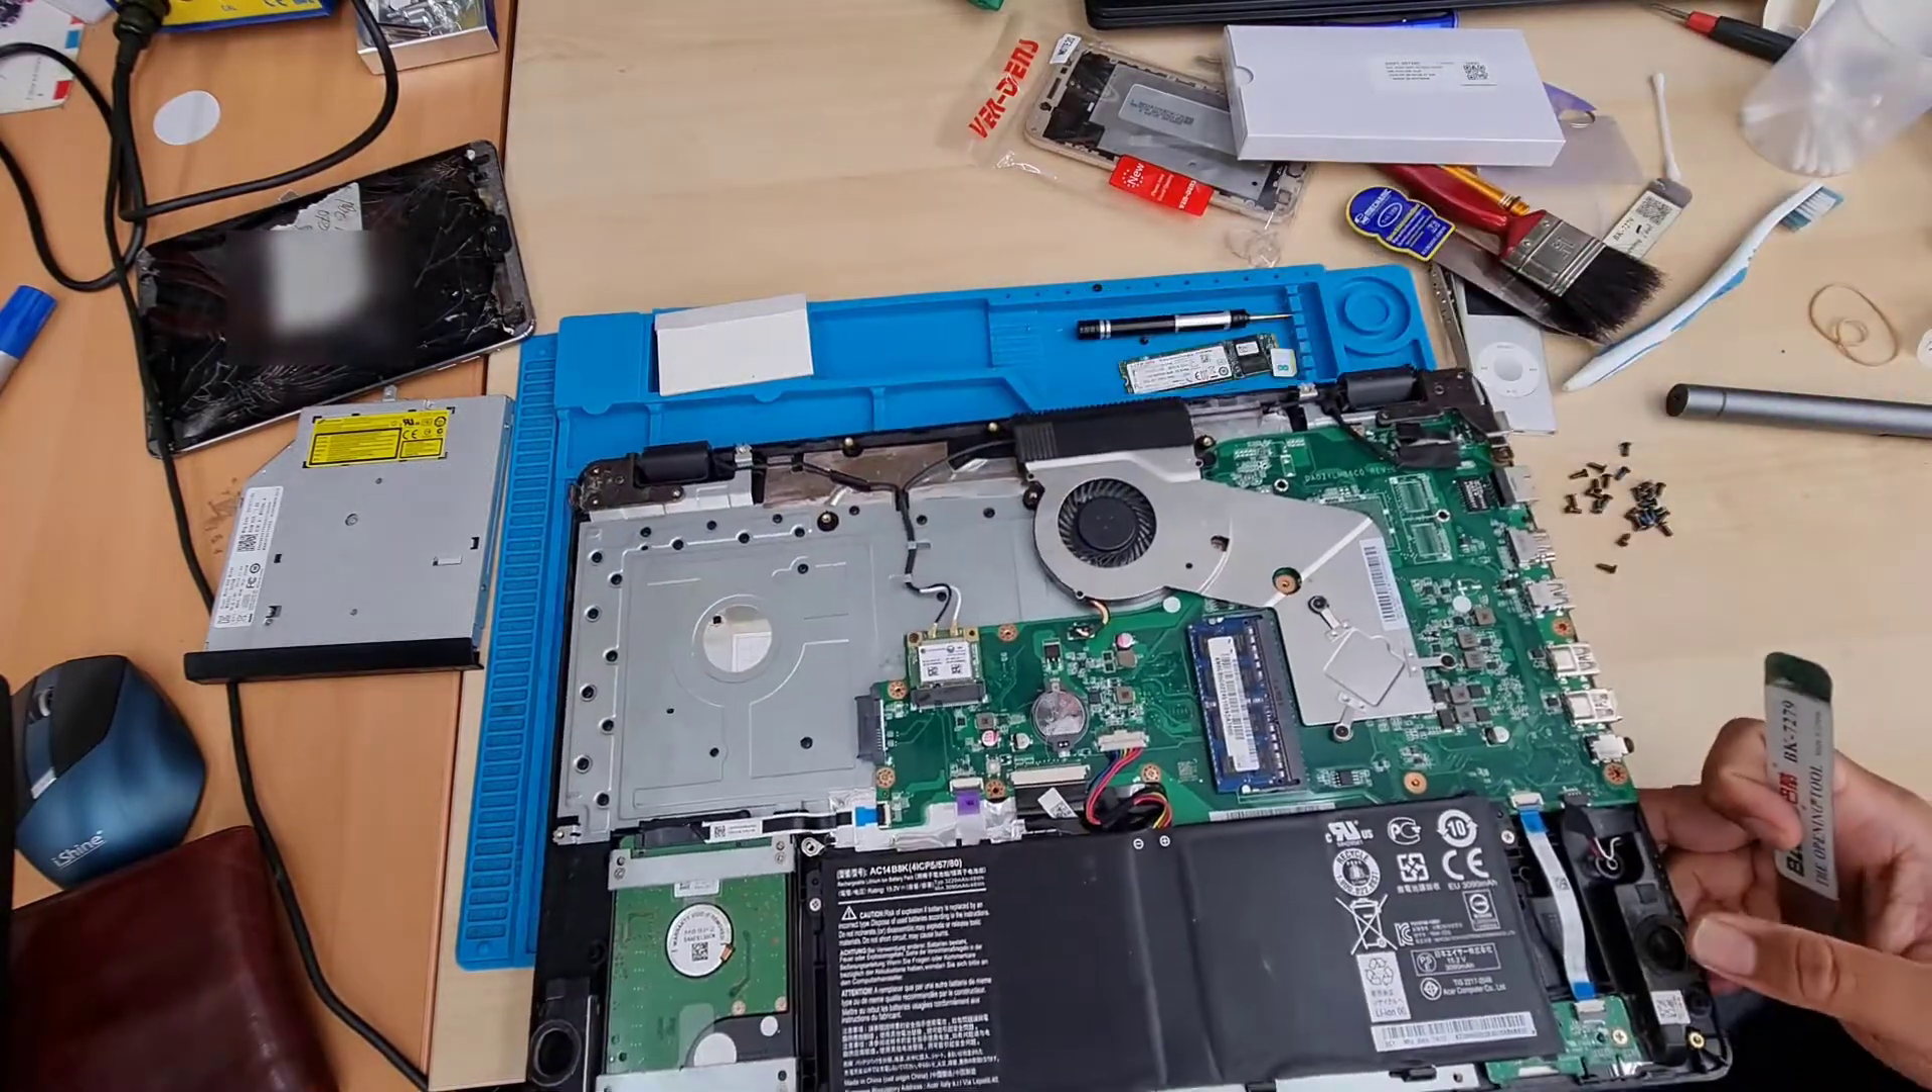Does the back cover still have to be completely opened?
No.